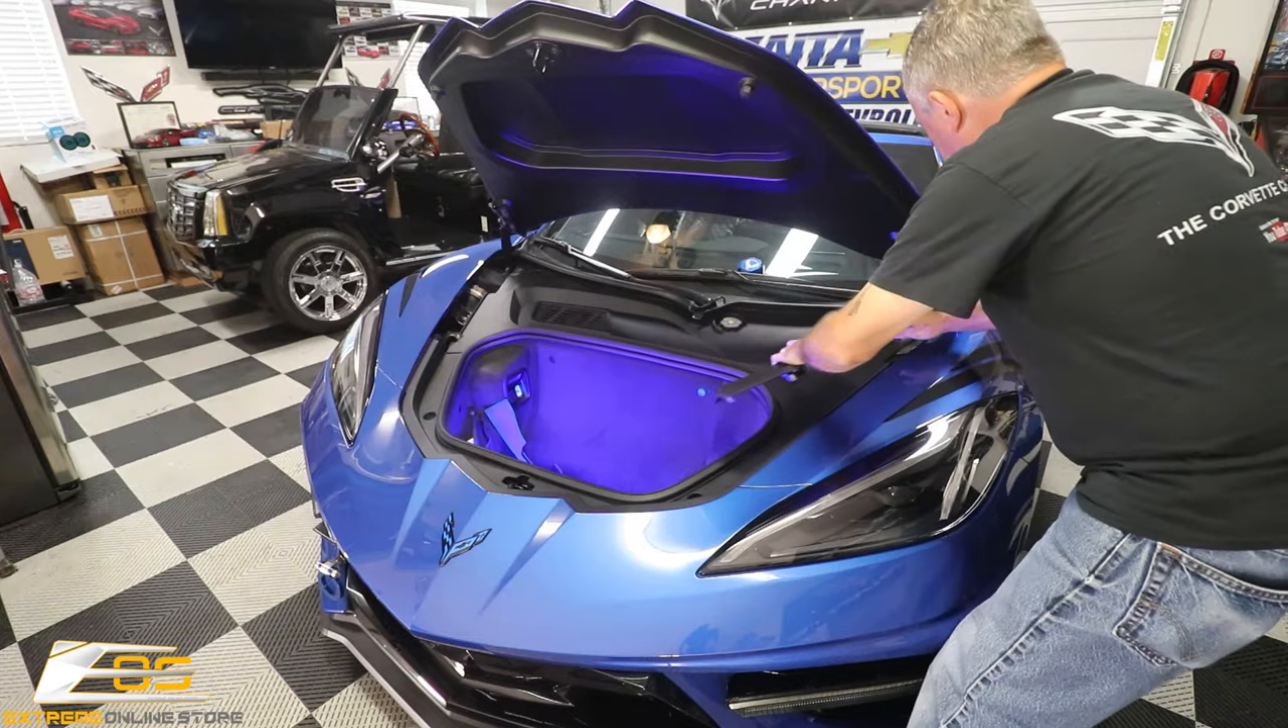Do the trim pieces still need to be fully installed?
Yes.